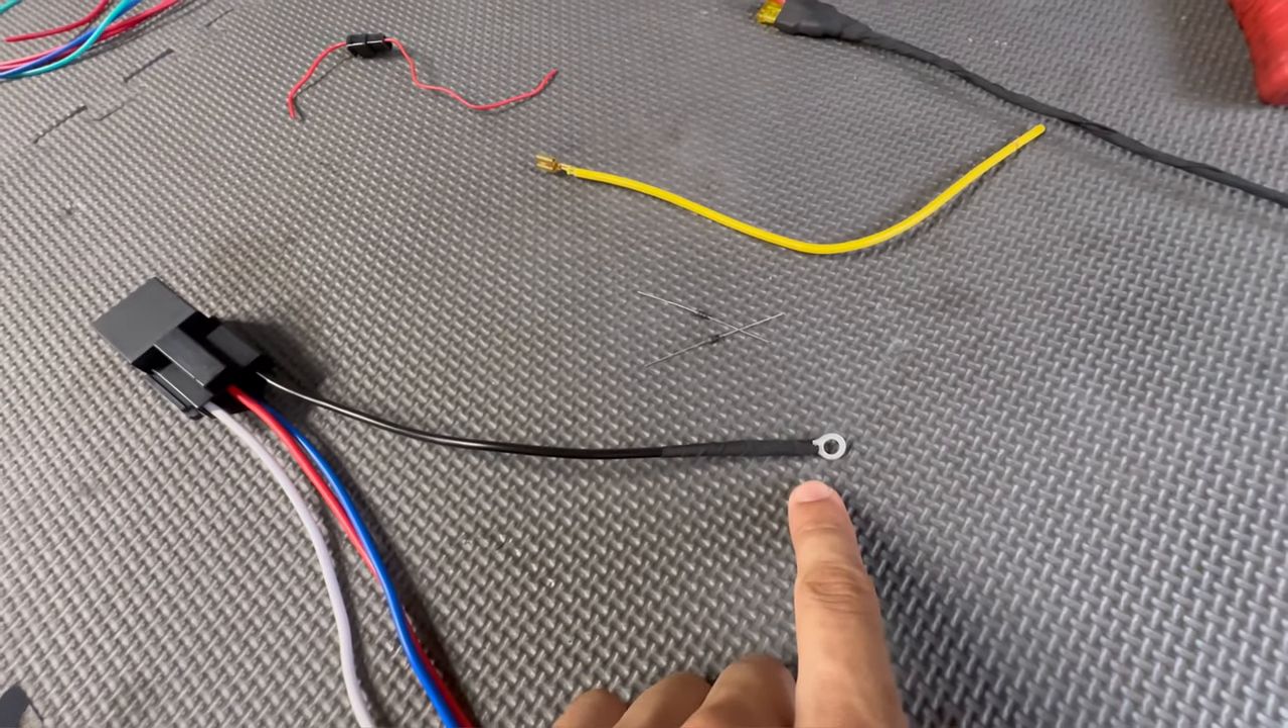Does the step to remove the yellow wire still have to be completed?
No.